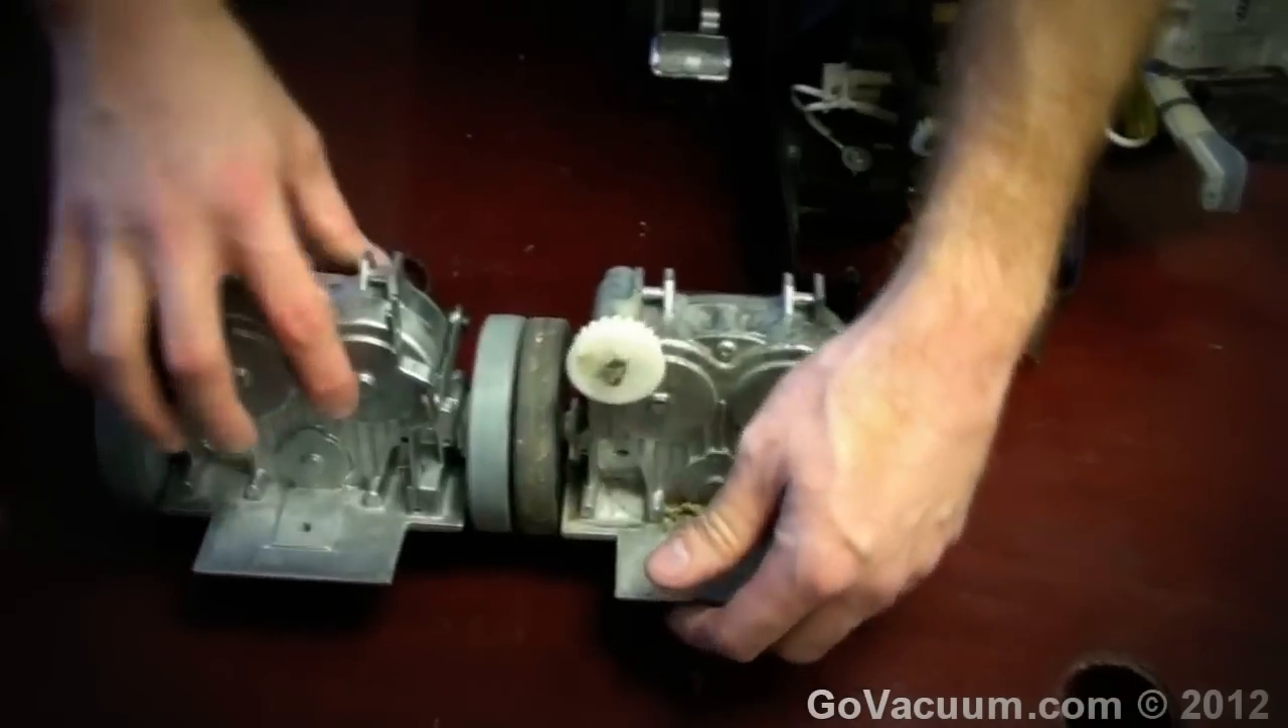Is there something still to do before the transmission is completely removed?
No.